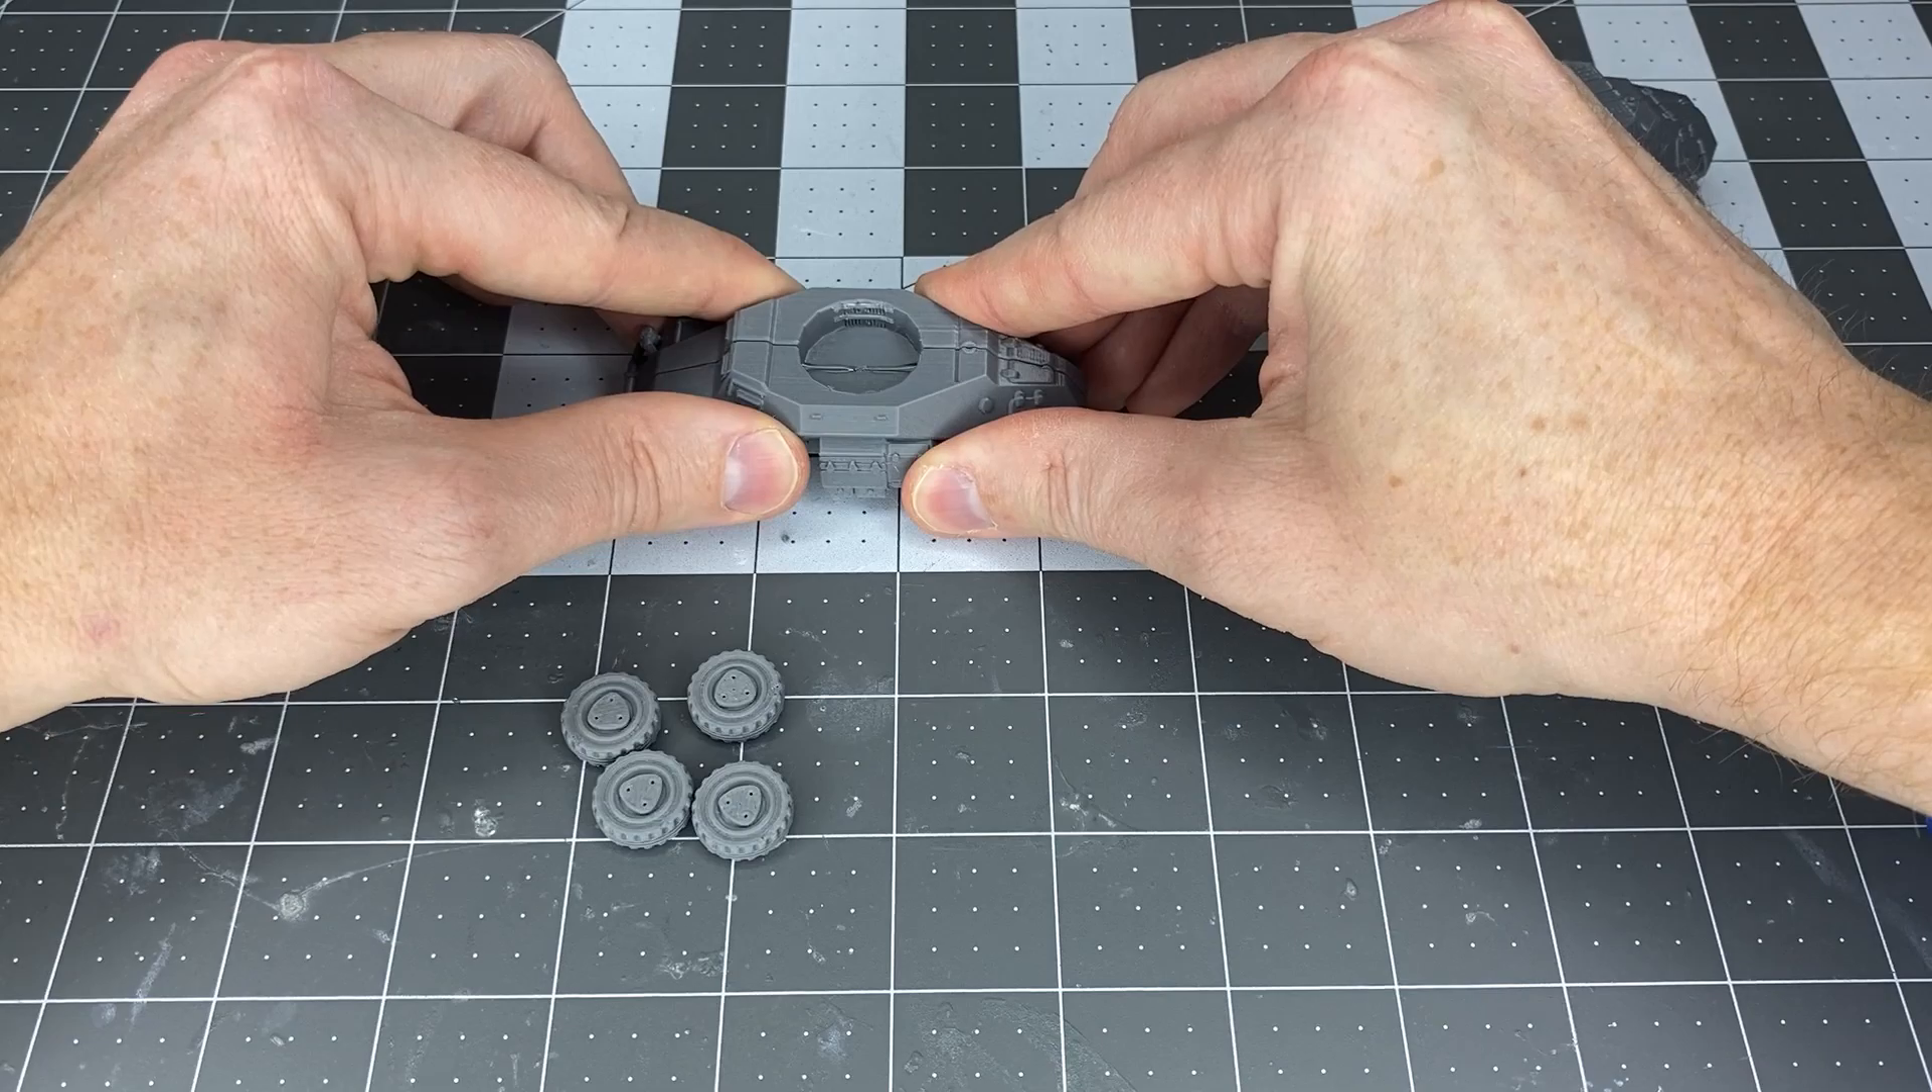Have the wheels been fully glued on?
No.